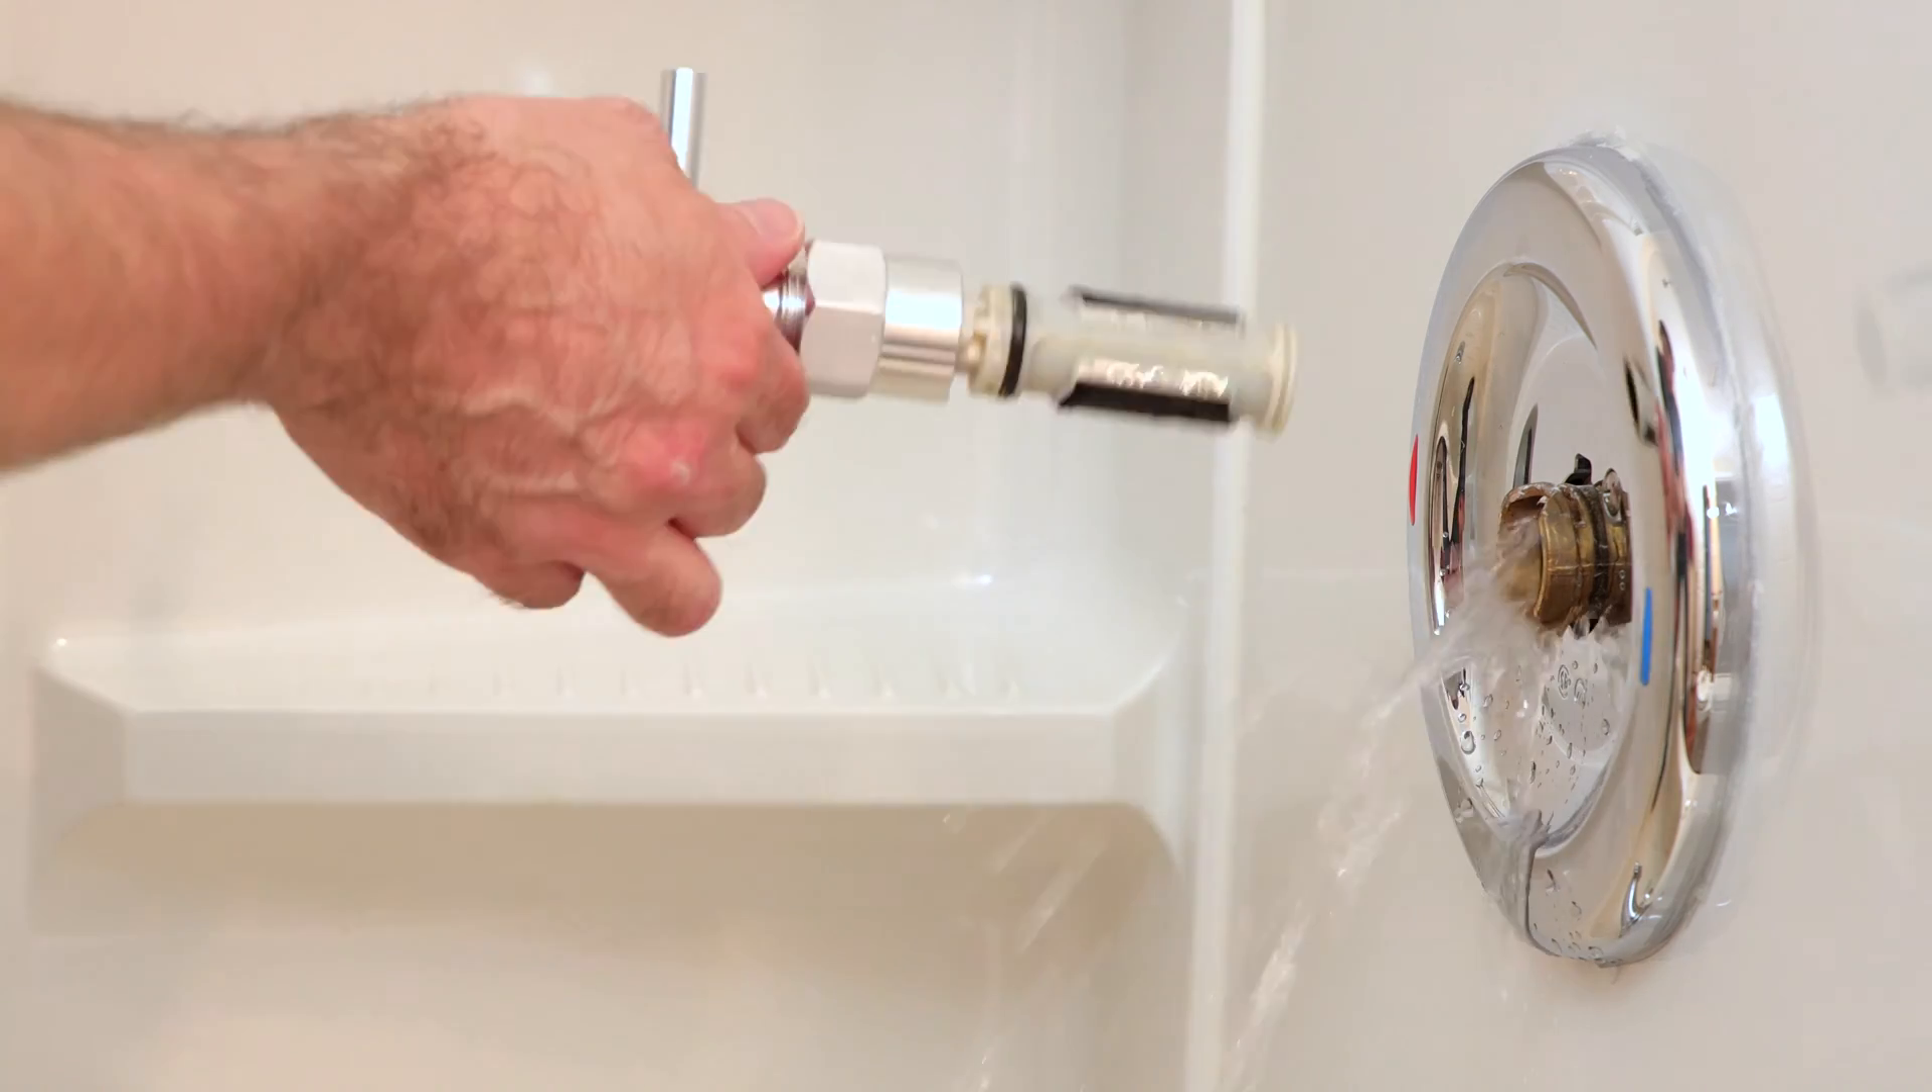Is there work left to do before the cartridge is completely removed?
No.